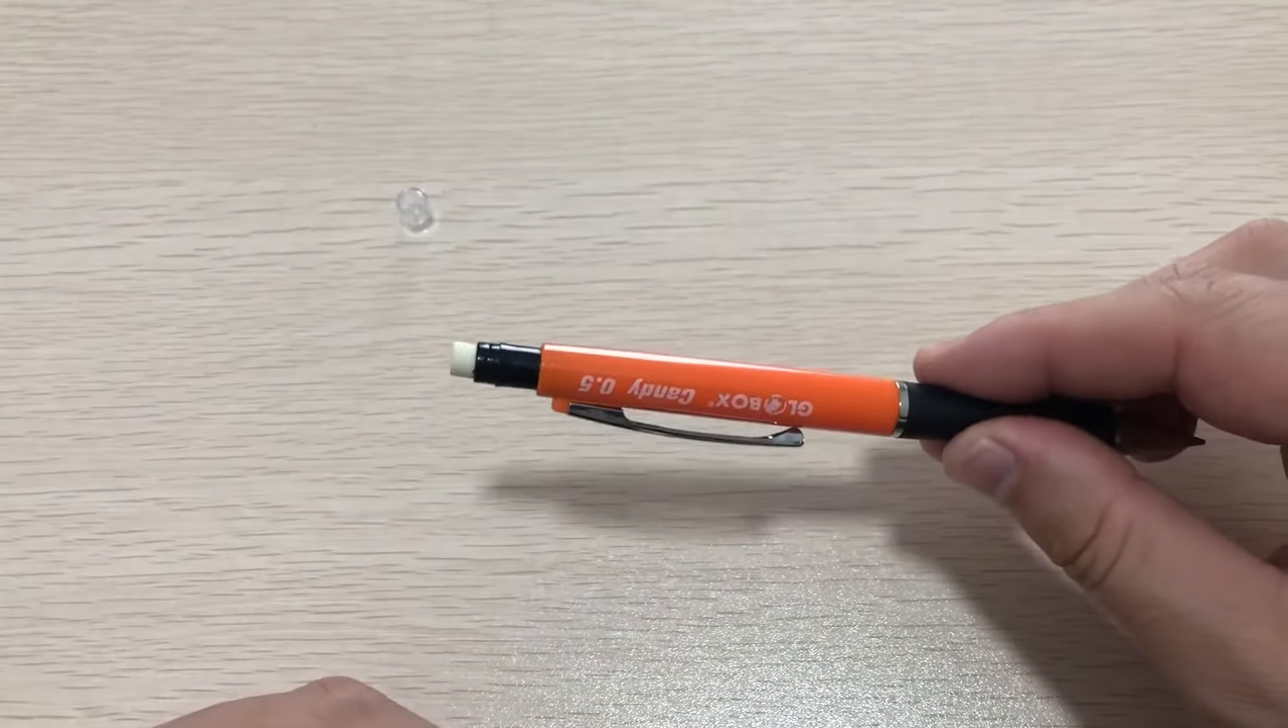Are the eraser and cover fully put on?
No.